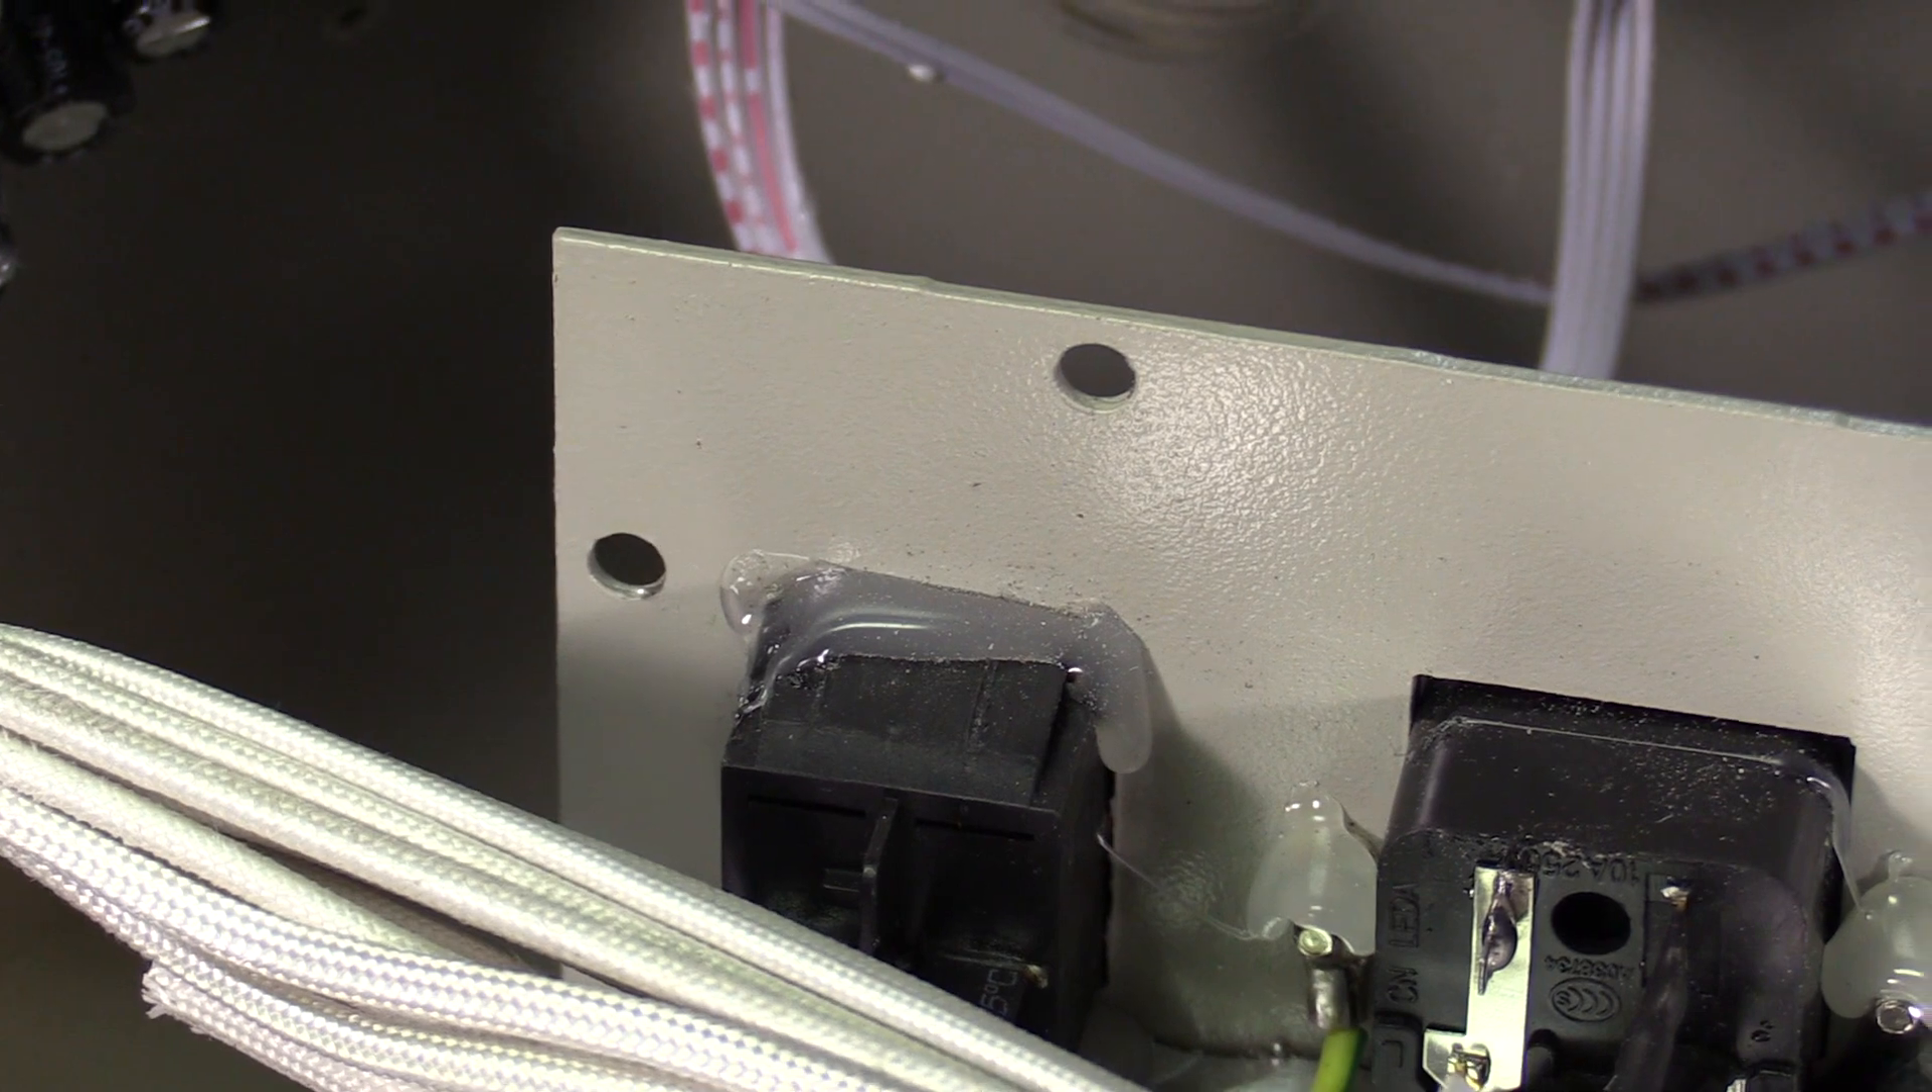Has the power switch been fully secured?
Yes.